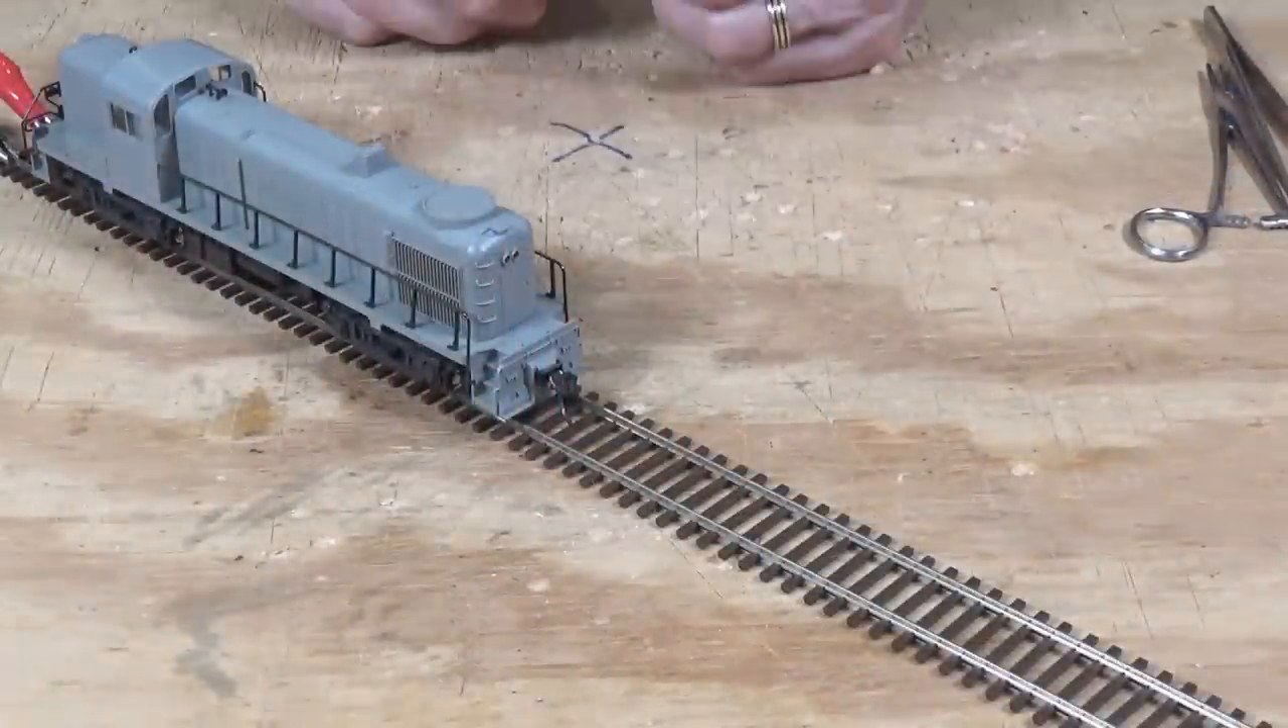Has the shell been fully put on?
Yes.